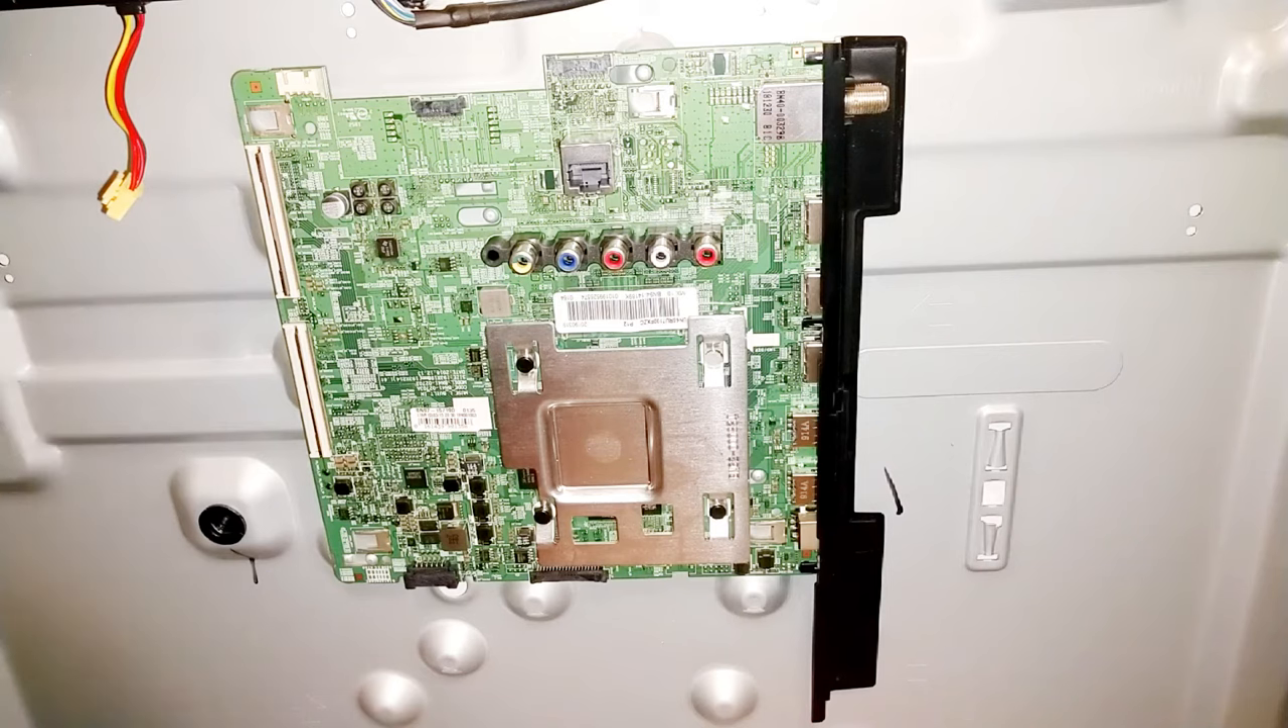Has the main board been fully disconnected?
Yes.